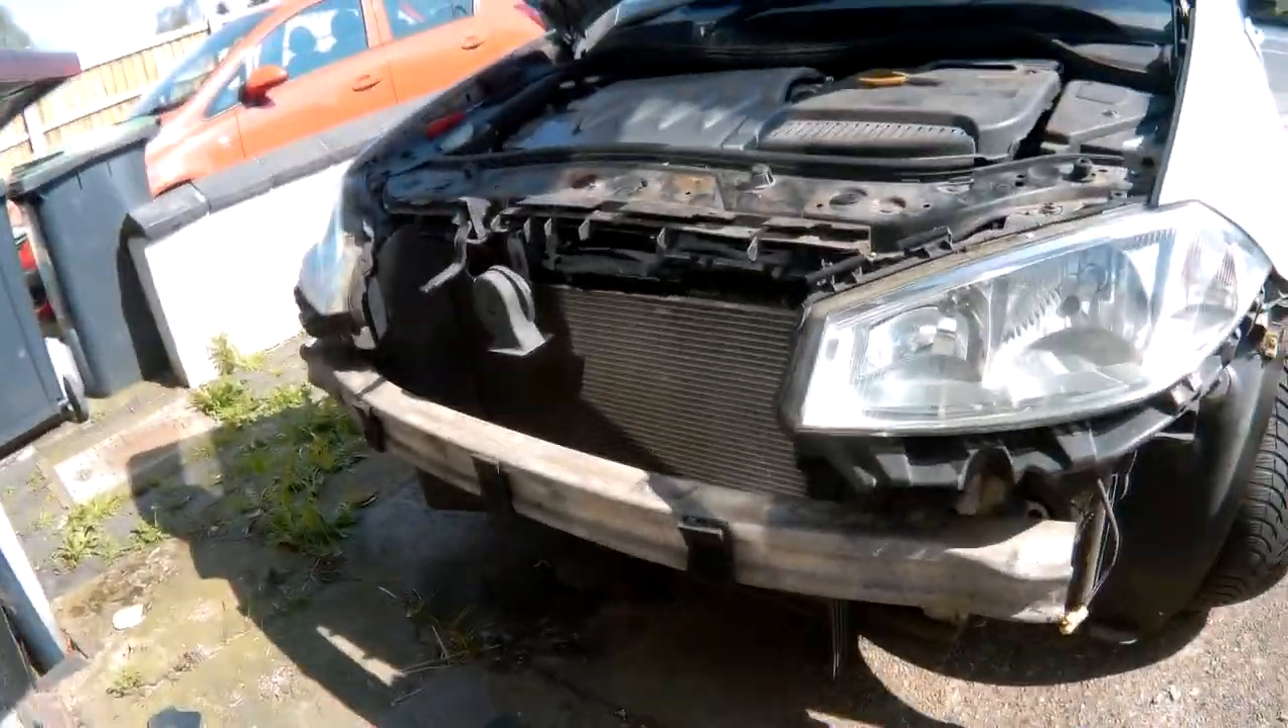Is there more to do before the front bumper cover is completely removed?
No.